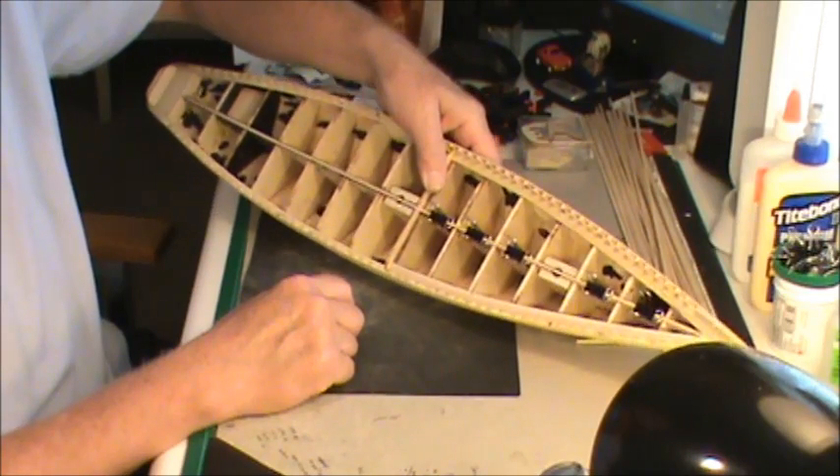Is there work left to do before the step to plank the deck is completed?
Yes.